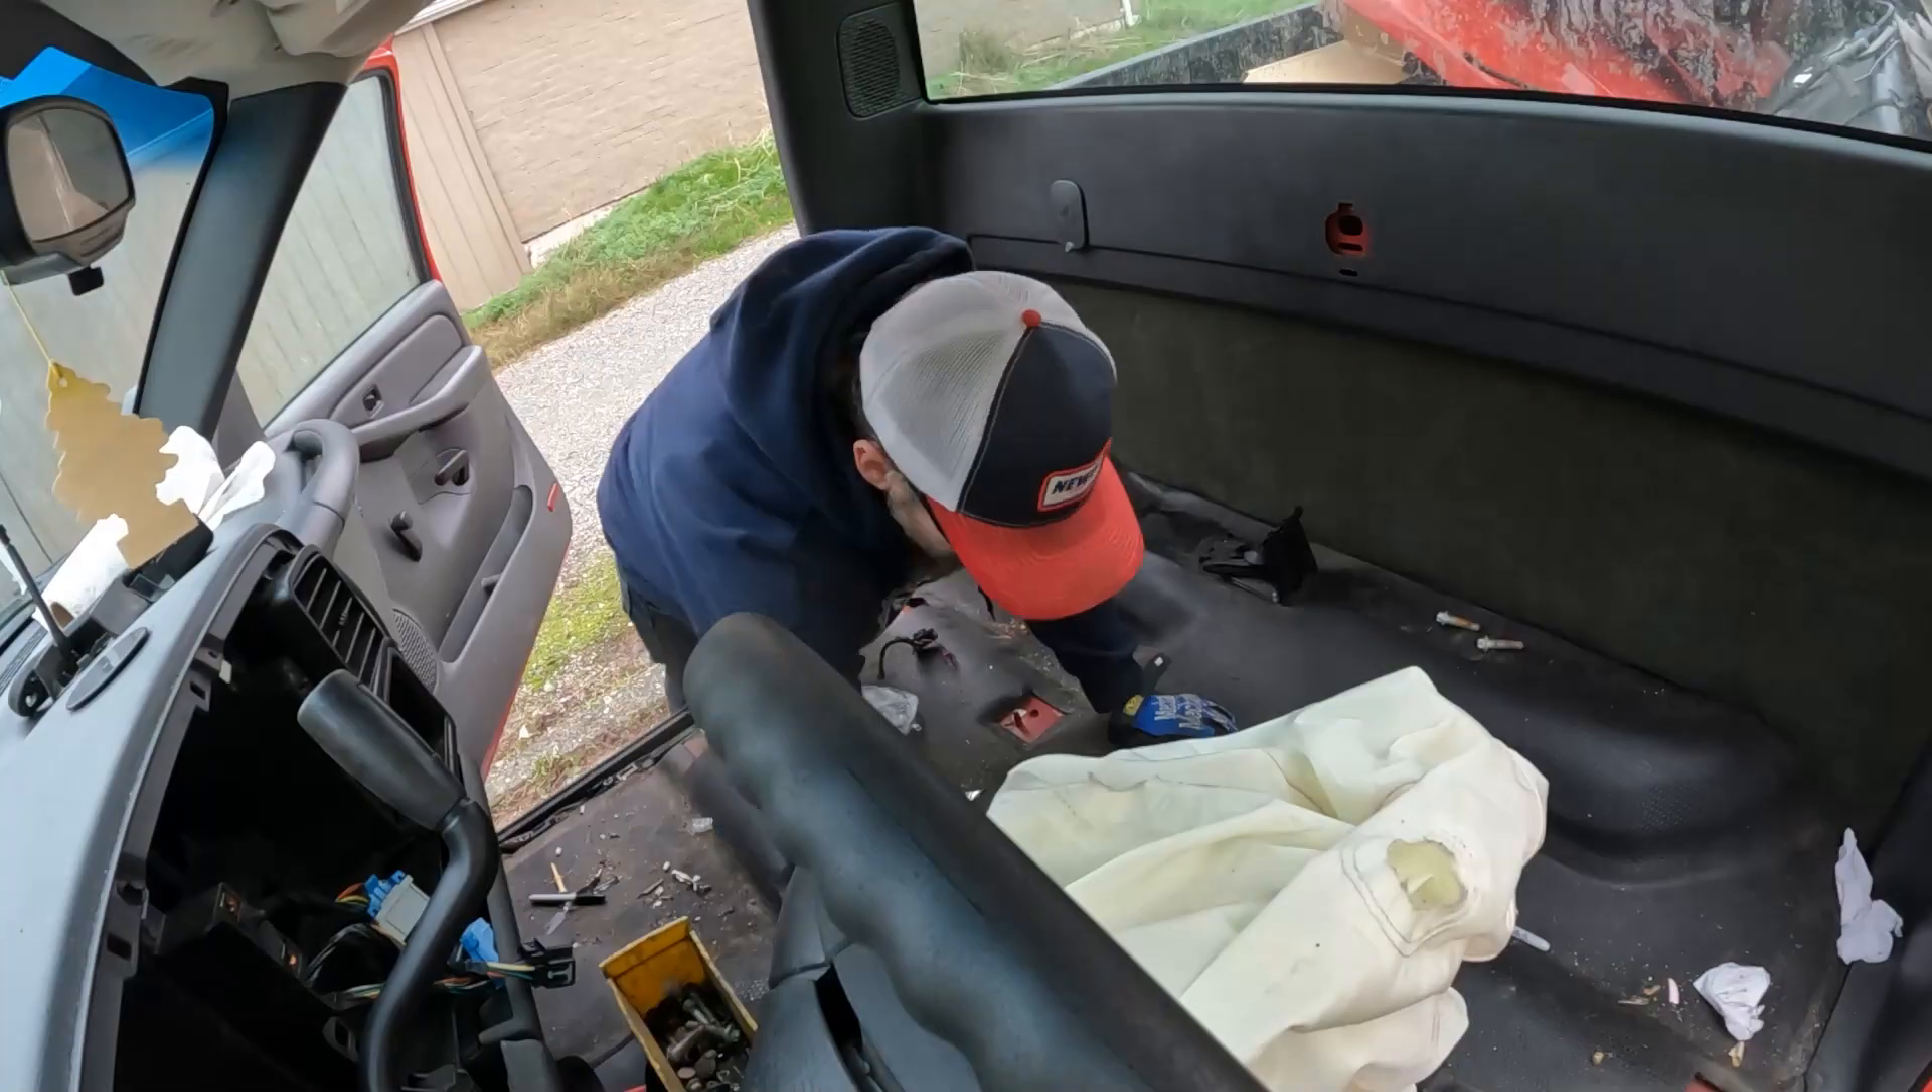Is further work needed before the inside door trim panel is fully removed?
Yes.